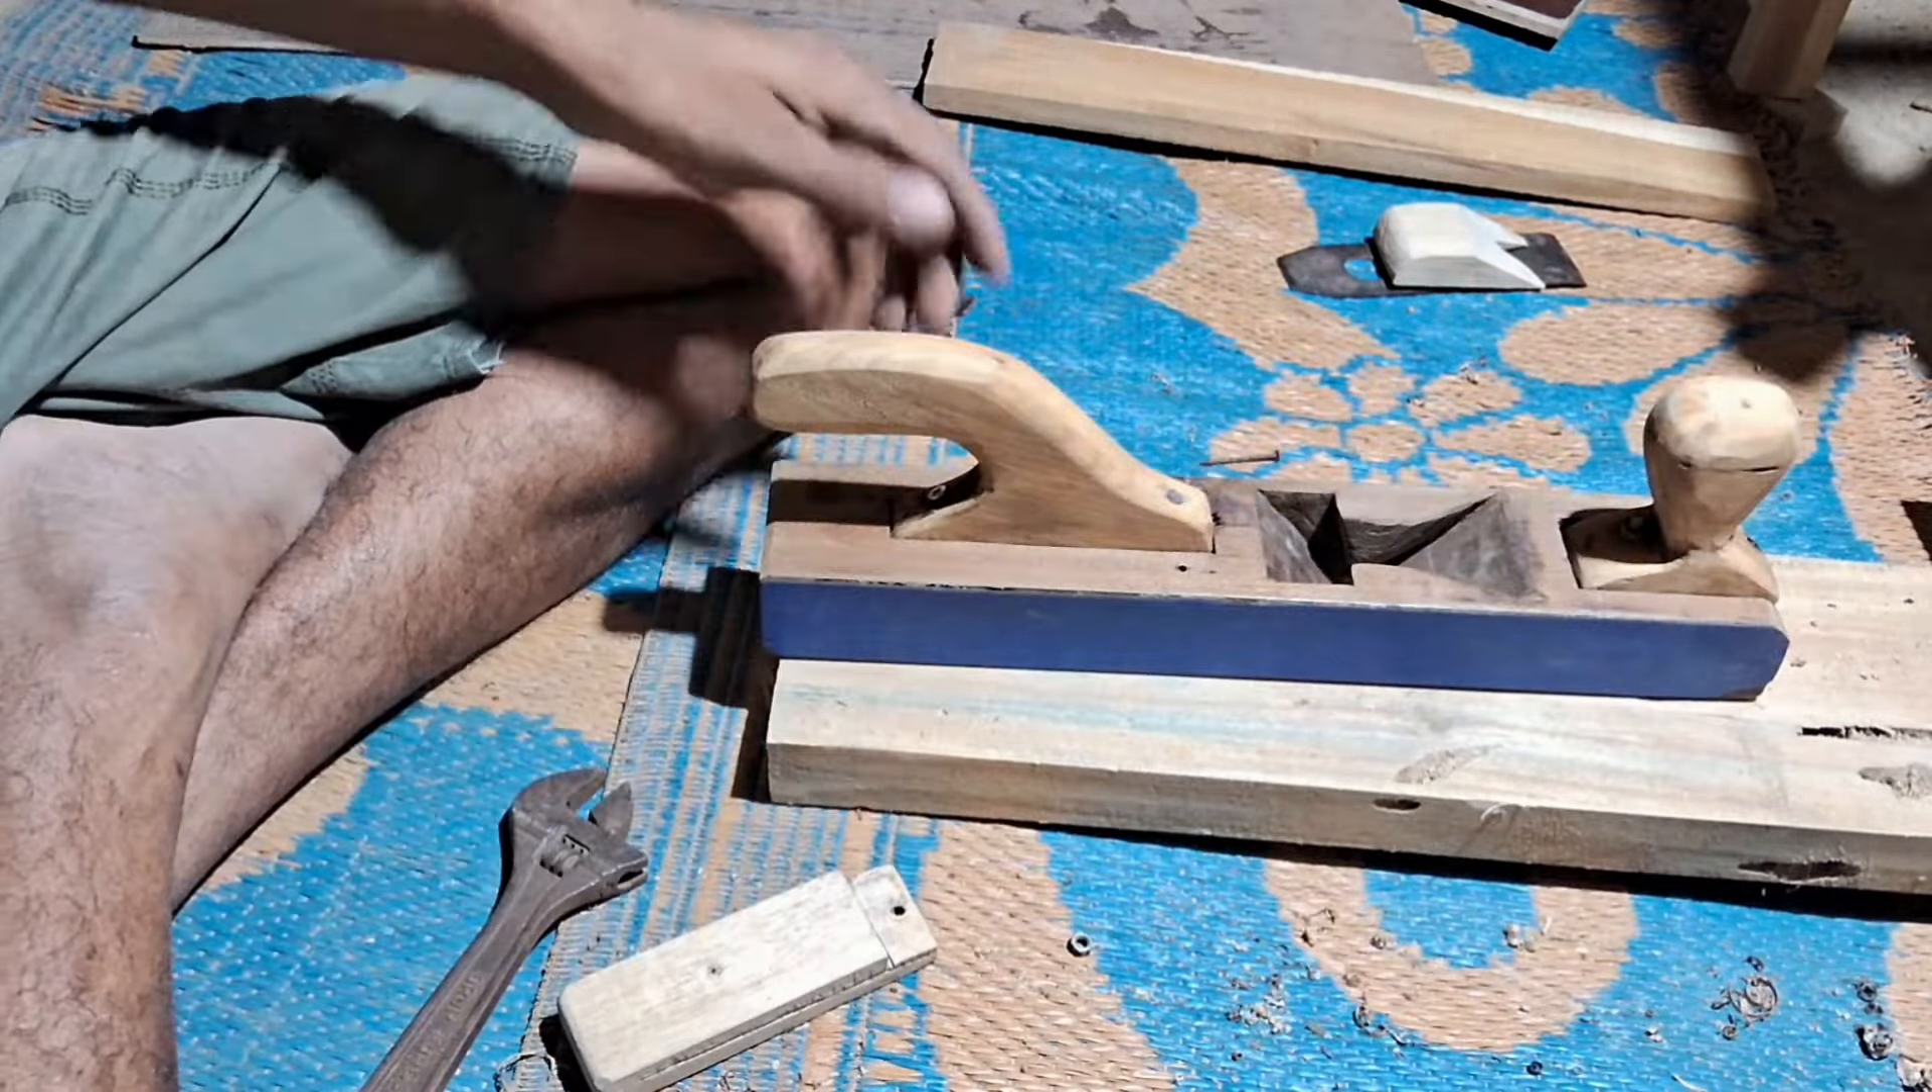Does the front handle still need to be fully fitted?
No.